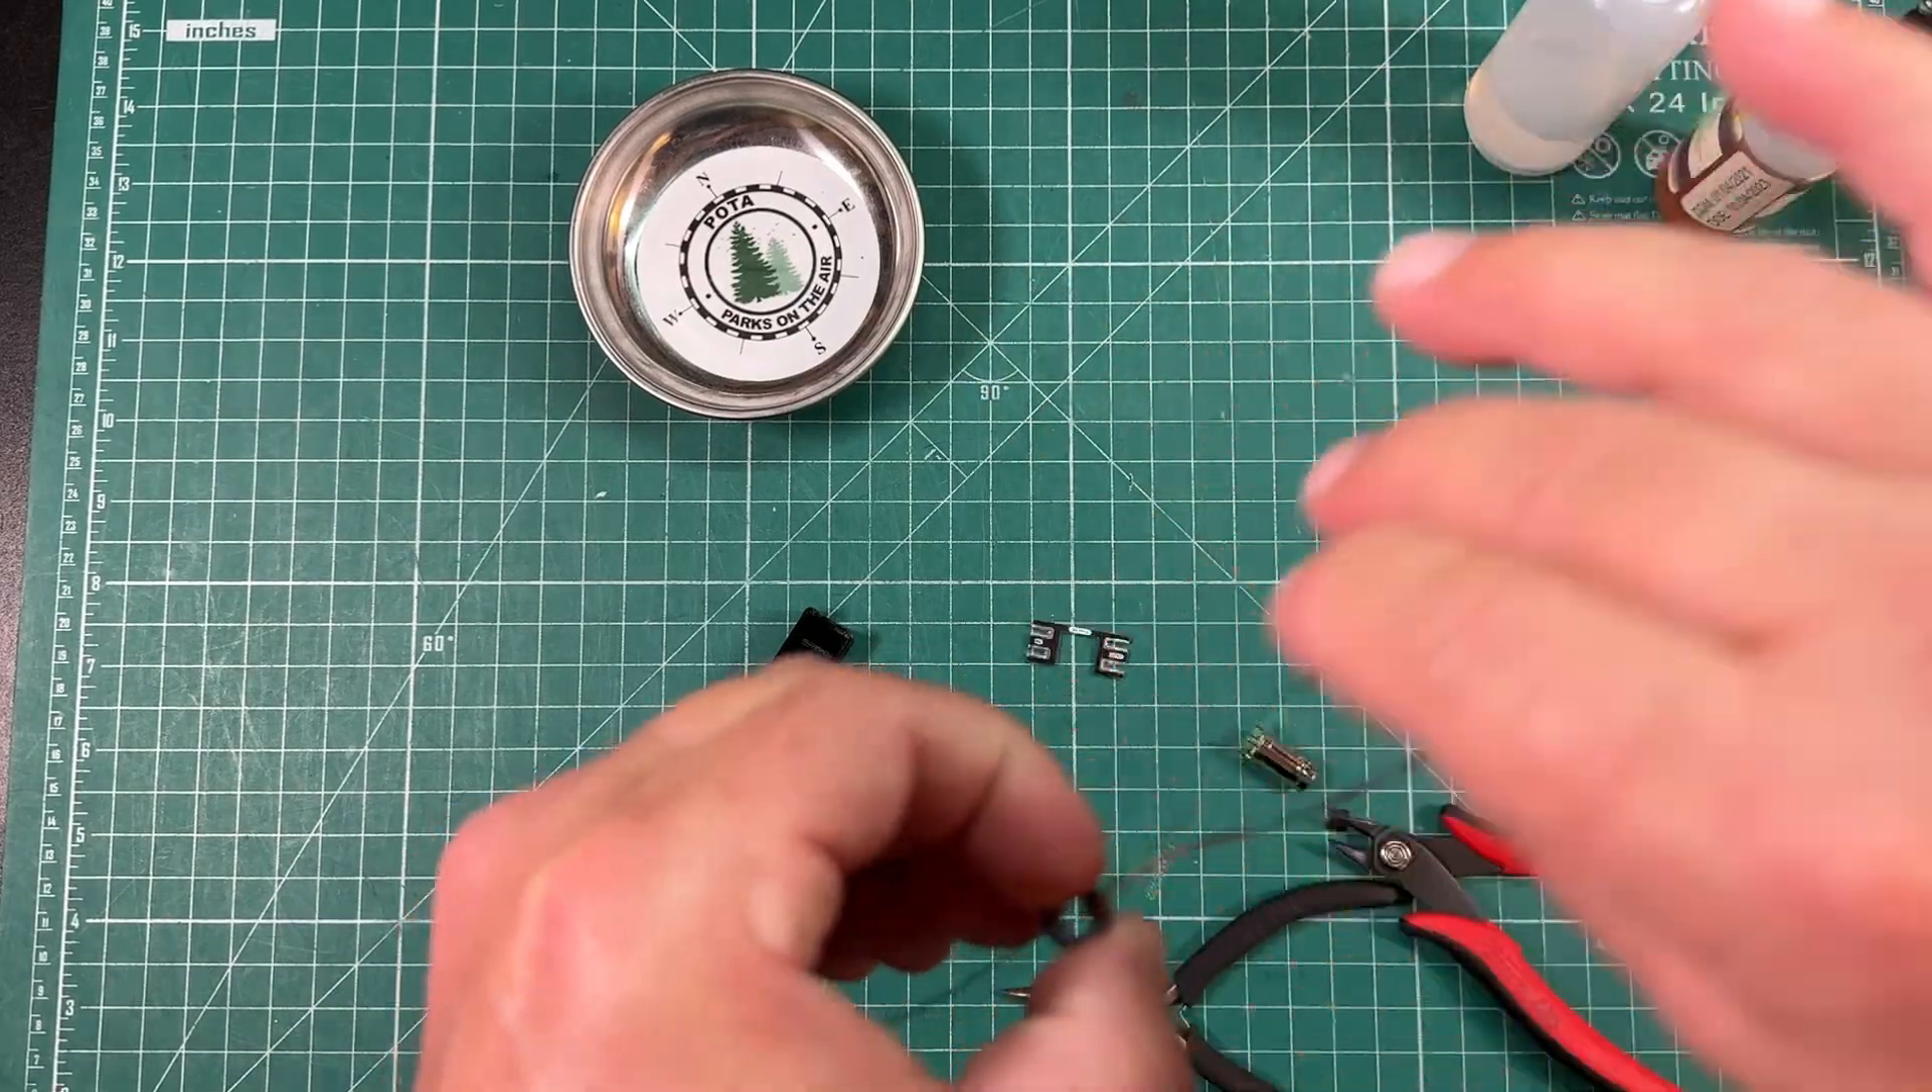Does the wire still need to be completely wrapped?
Yes.